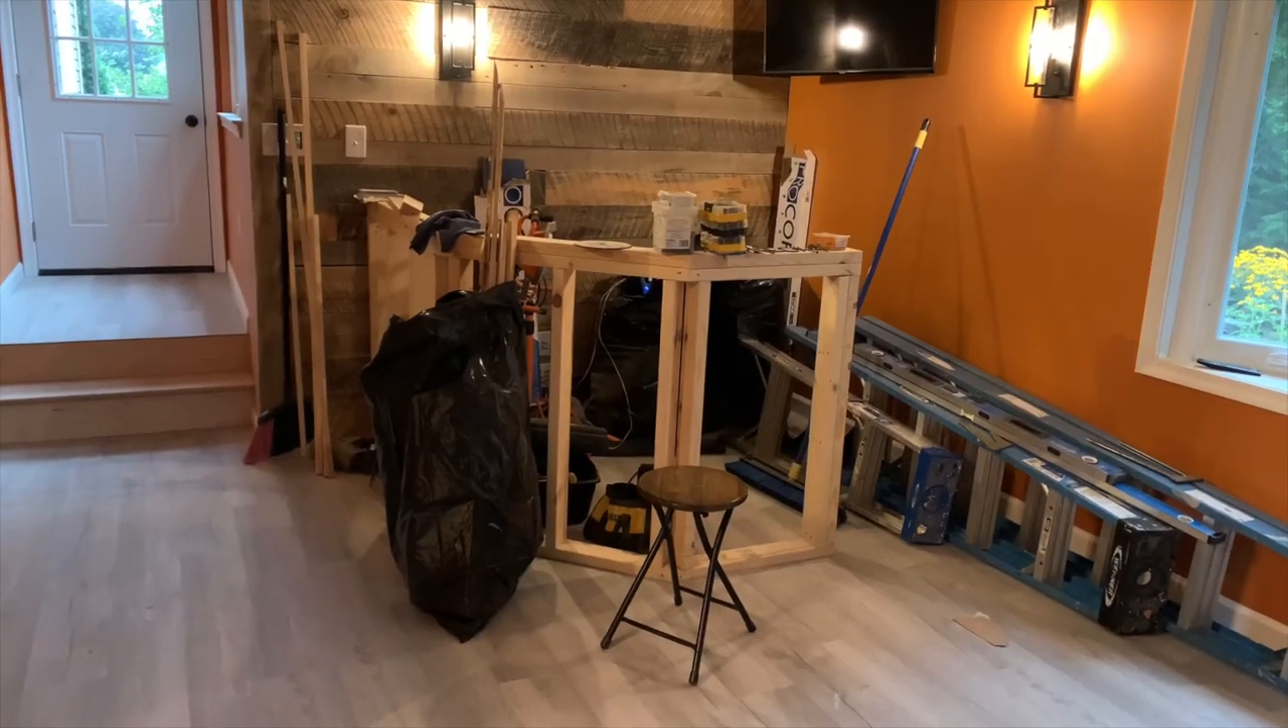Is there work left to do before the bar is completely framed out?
No.